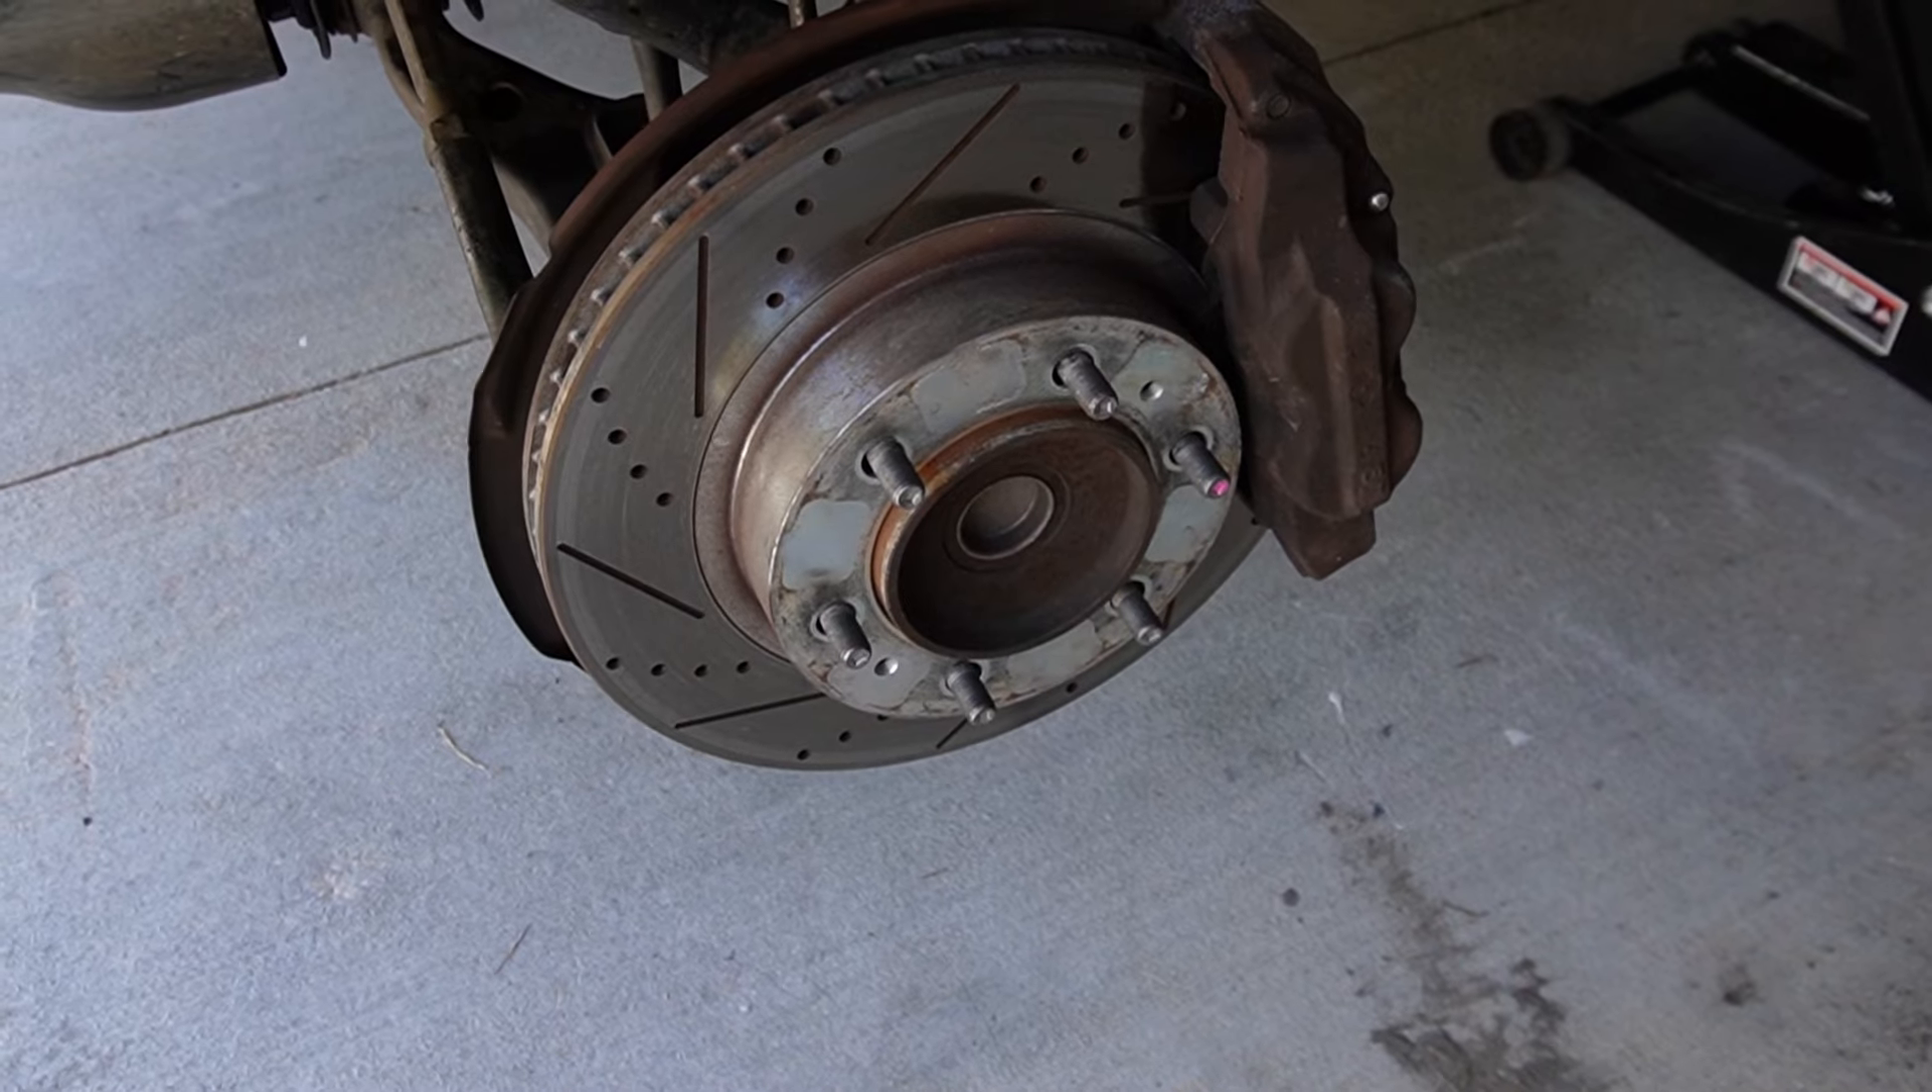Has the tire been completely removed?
Yes.